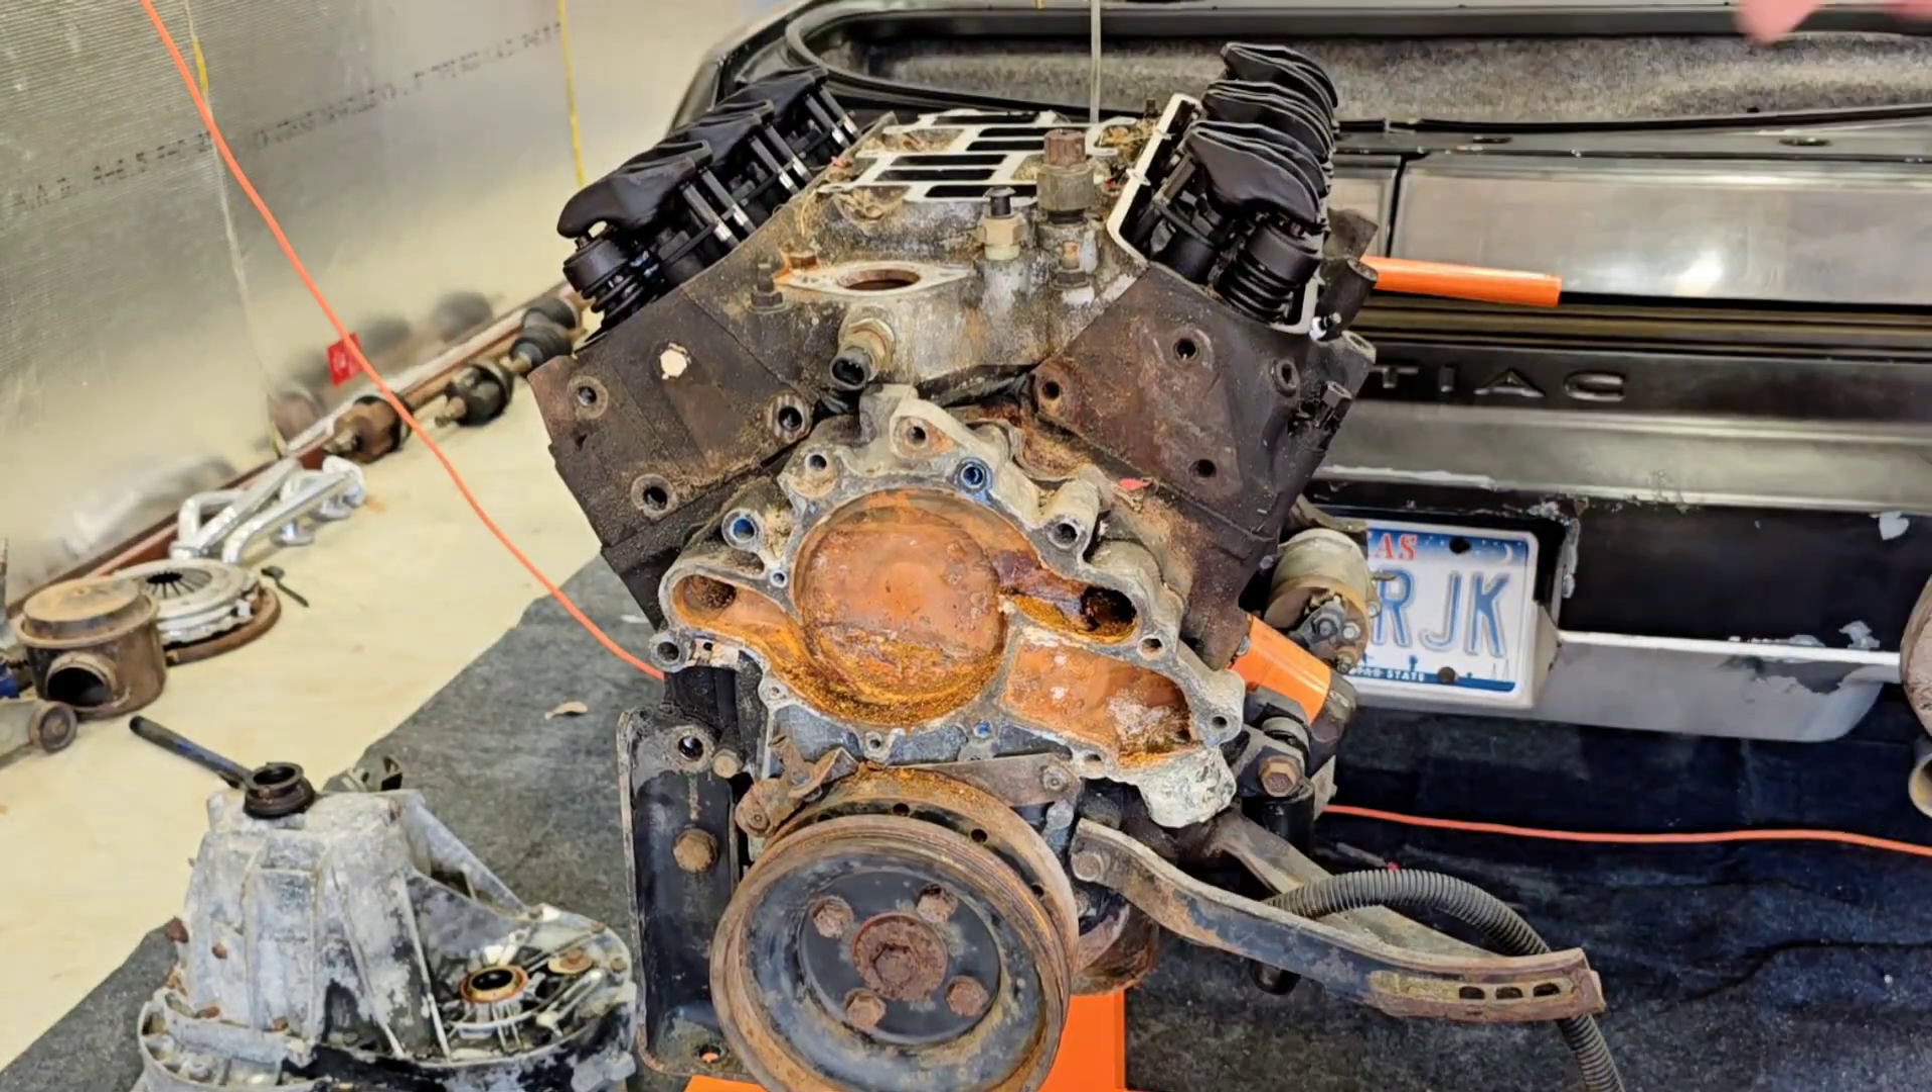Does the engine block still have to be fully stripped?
Yes.